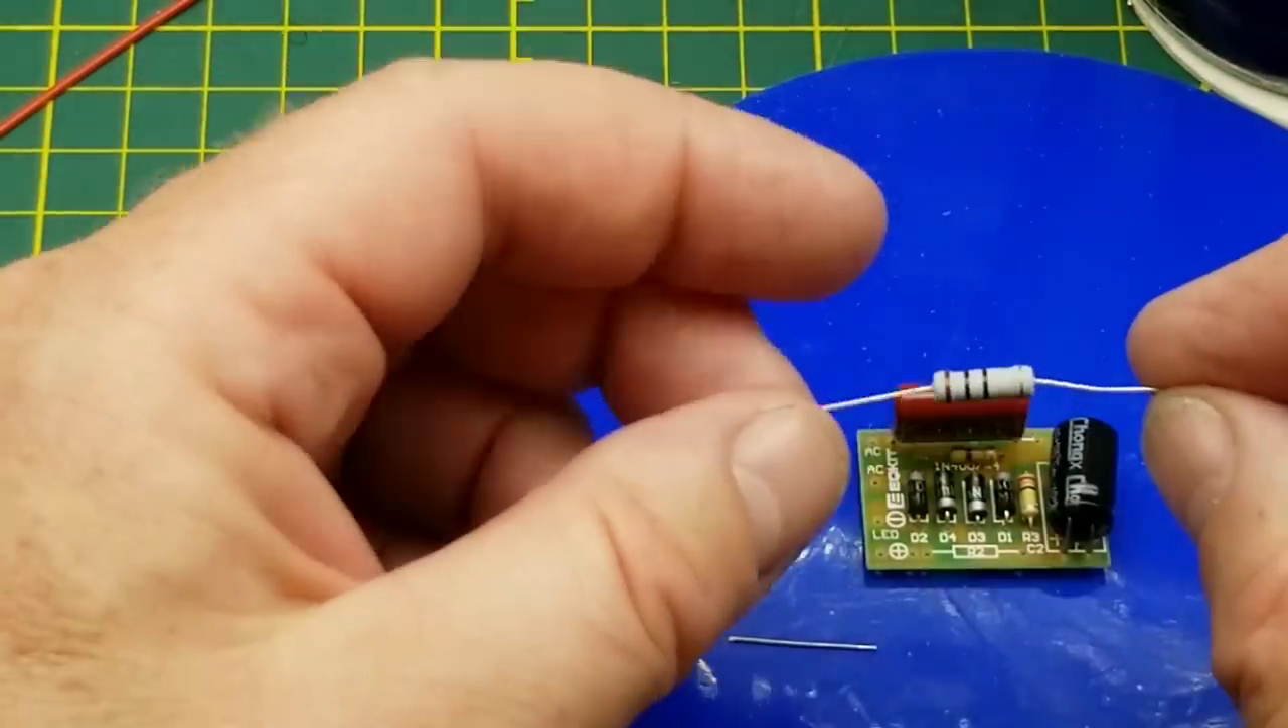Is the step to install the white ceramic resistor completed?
No.